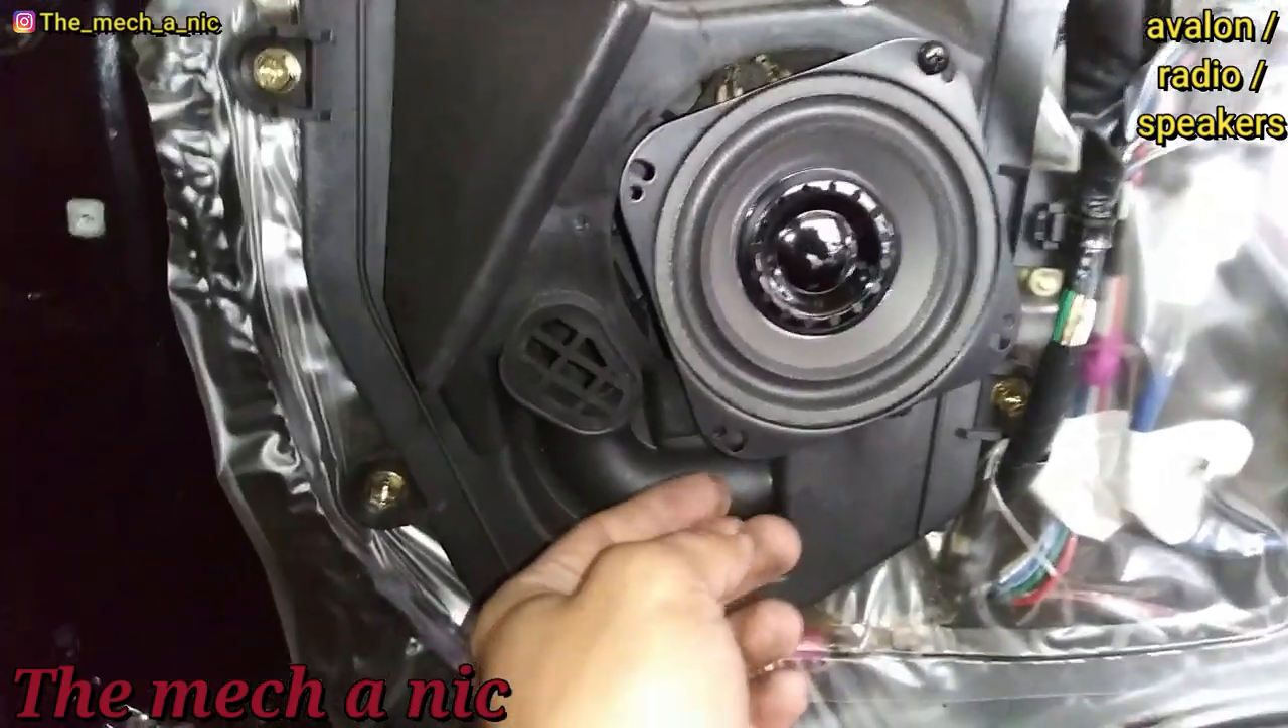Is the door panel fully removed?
Yes.